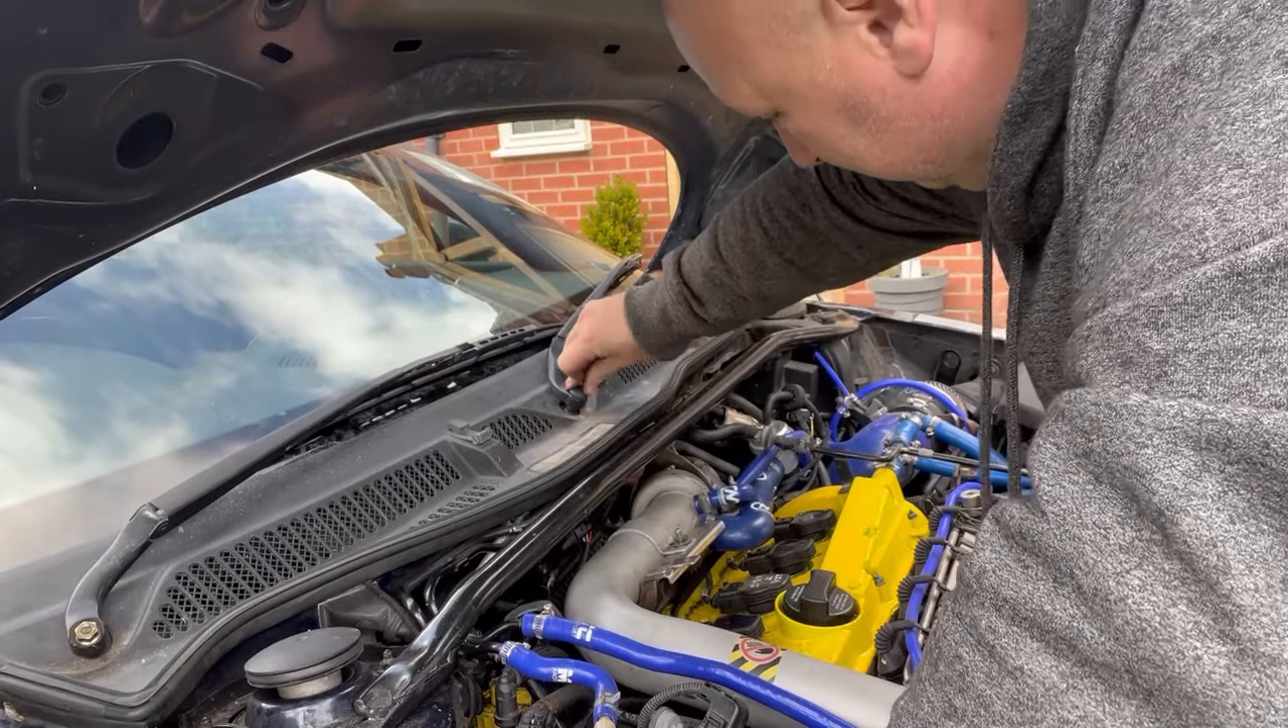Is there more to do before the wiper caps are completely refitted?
Yes.